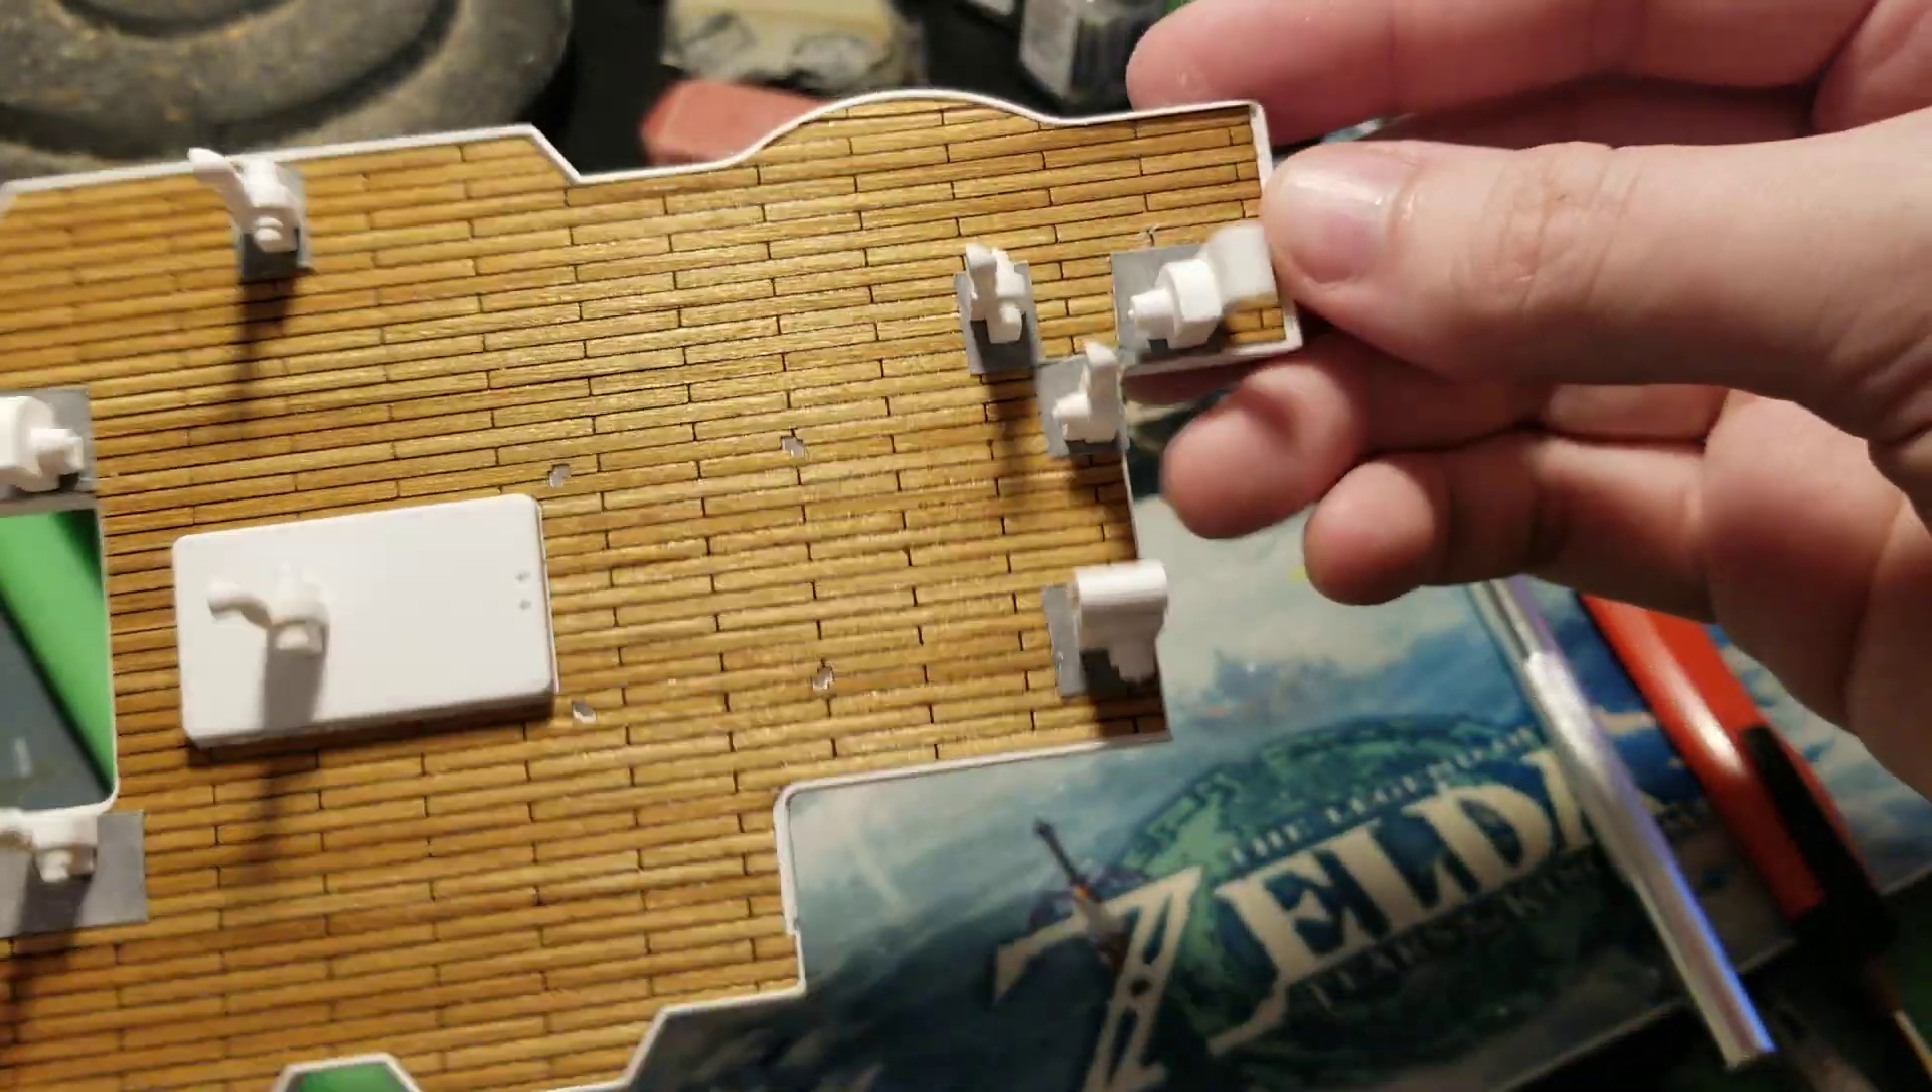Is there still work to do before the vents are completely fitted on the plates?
No.